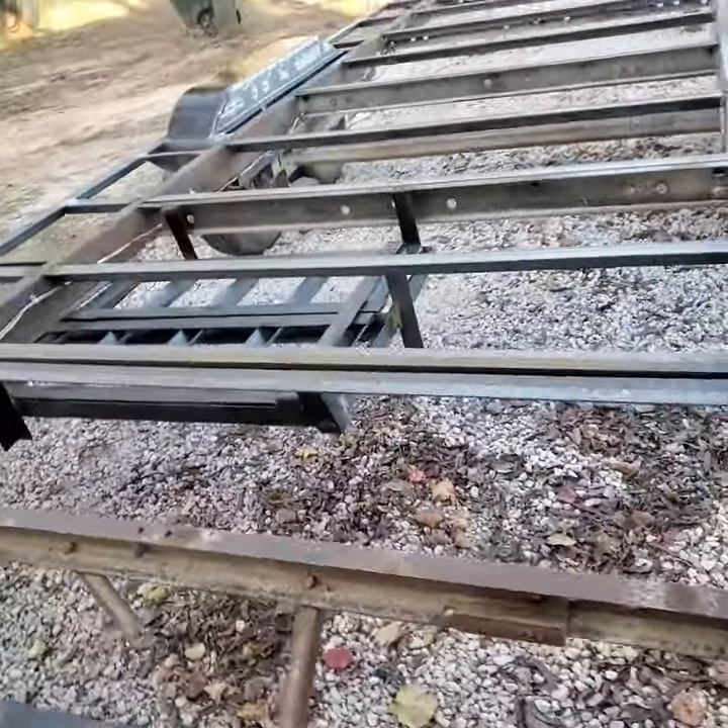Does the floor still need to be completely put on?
Yes.